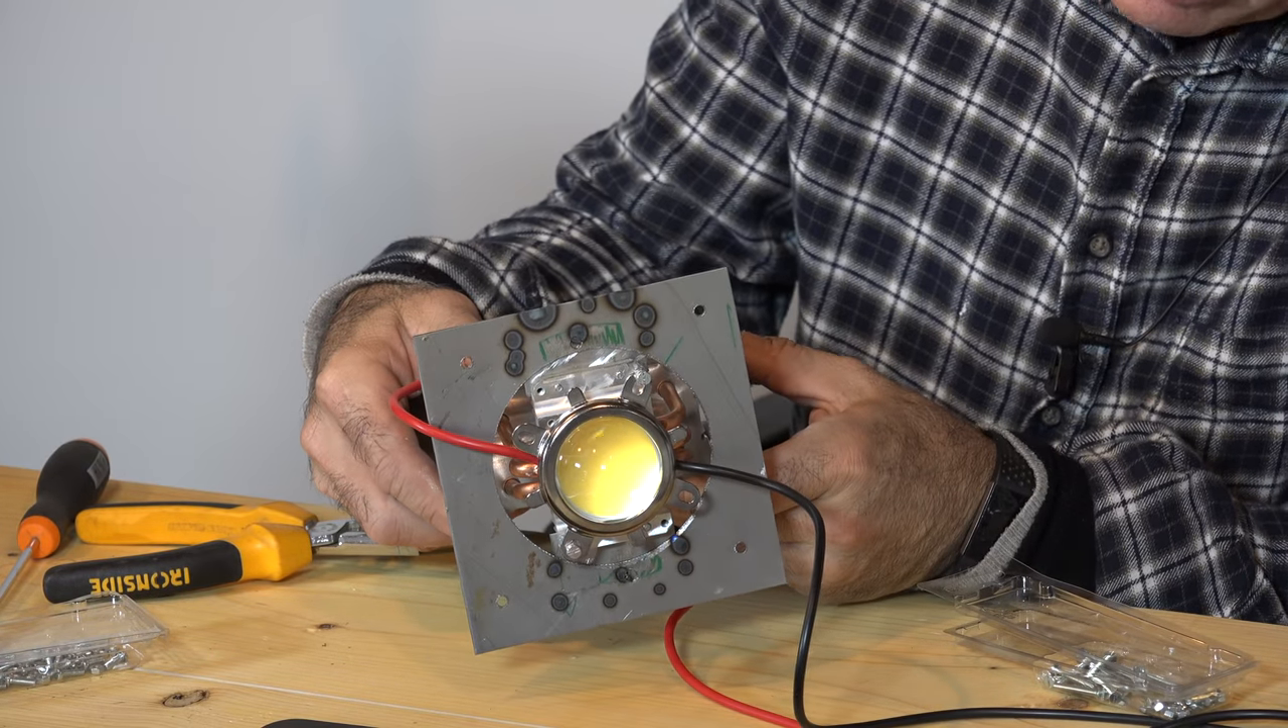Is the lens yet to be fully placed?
No.